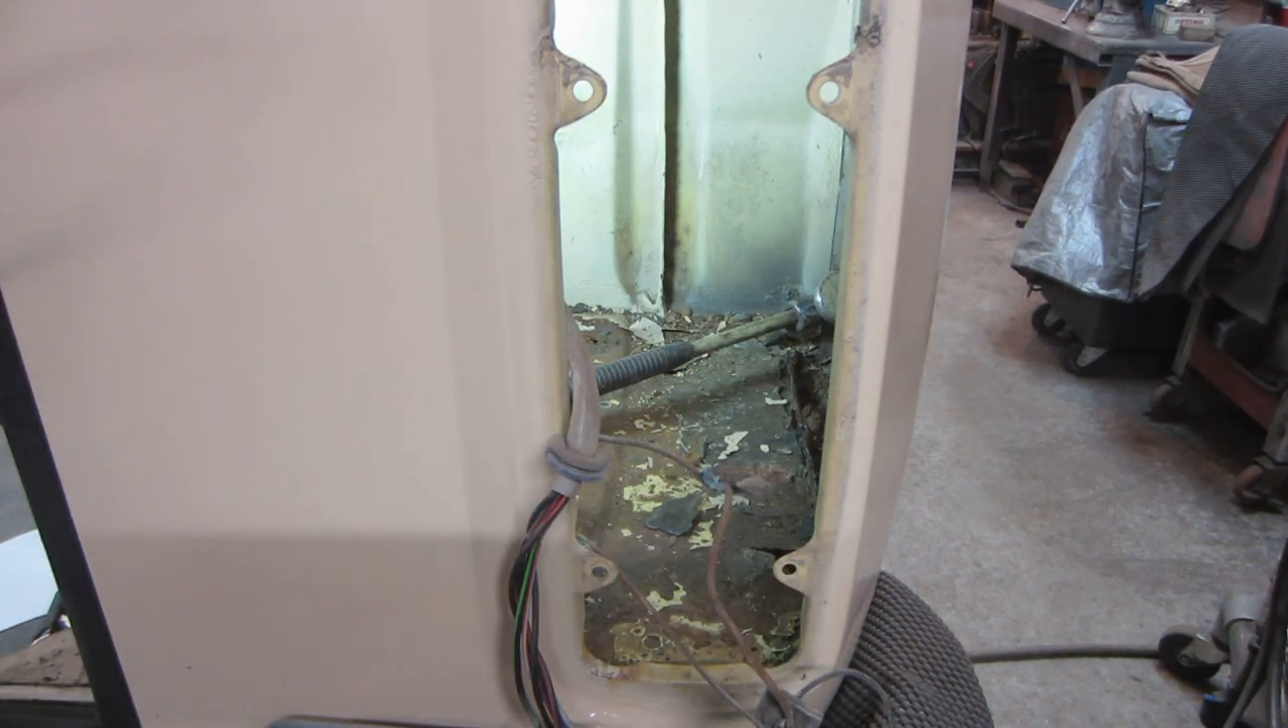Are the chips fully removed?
No.